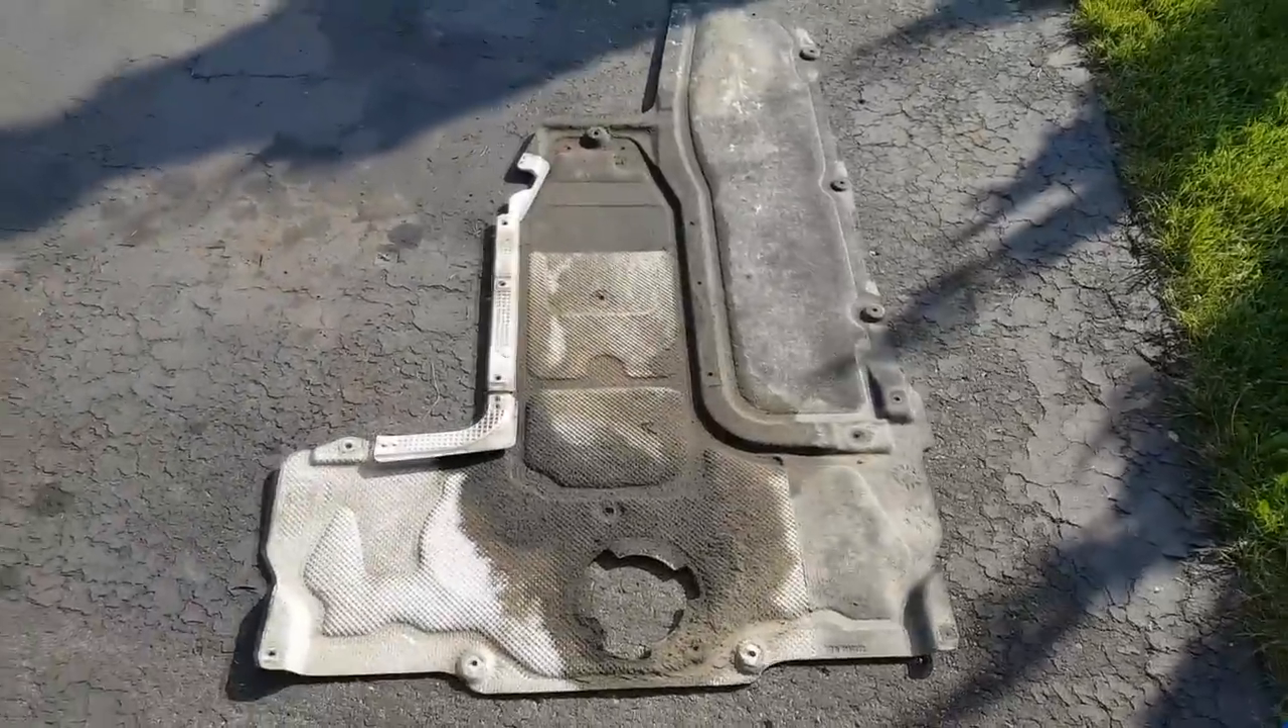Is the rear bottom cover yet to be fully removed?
No.